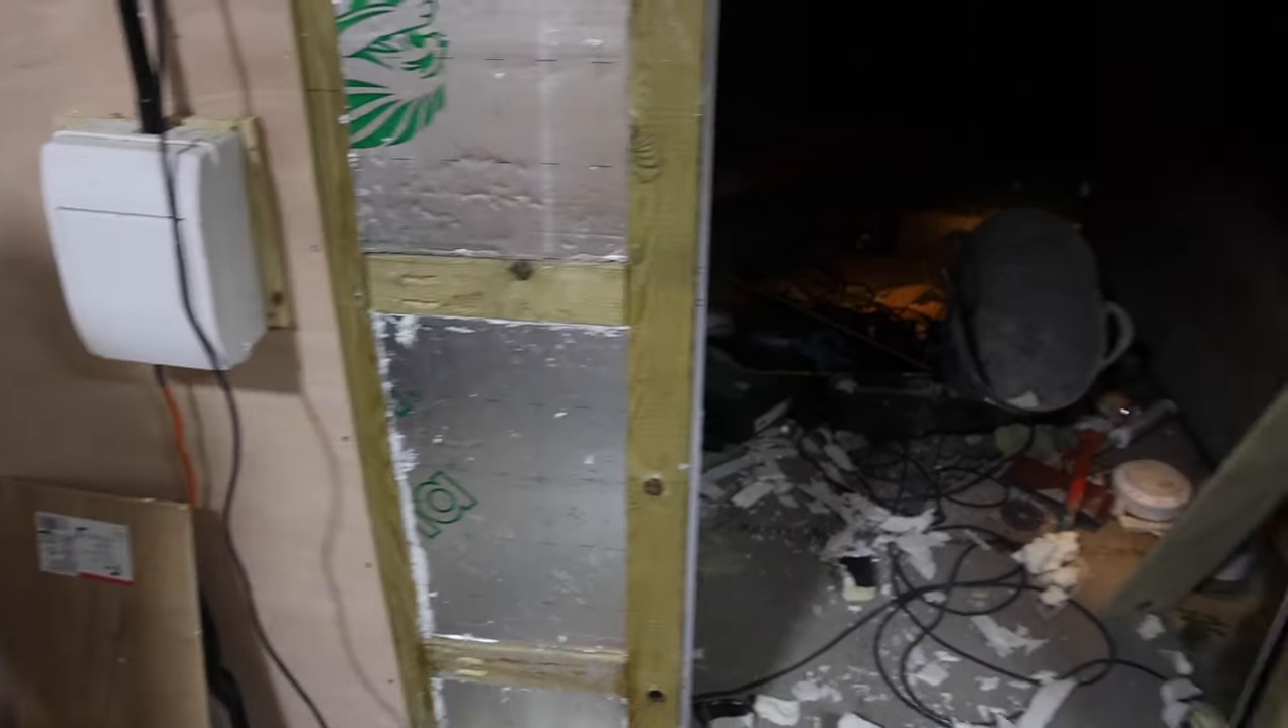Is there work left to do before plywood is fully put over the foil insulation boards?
Yes.